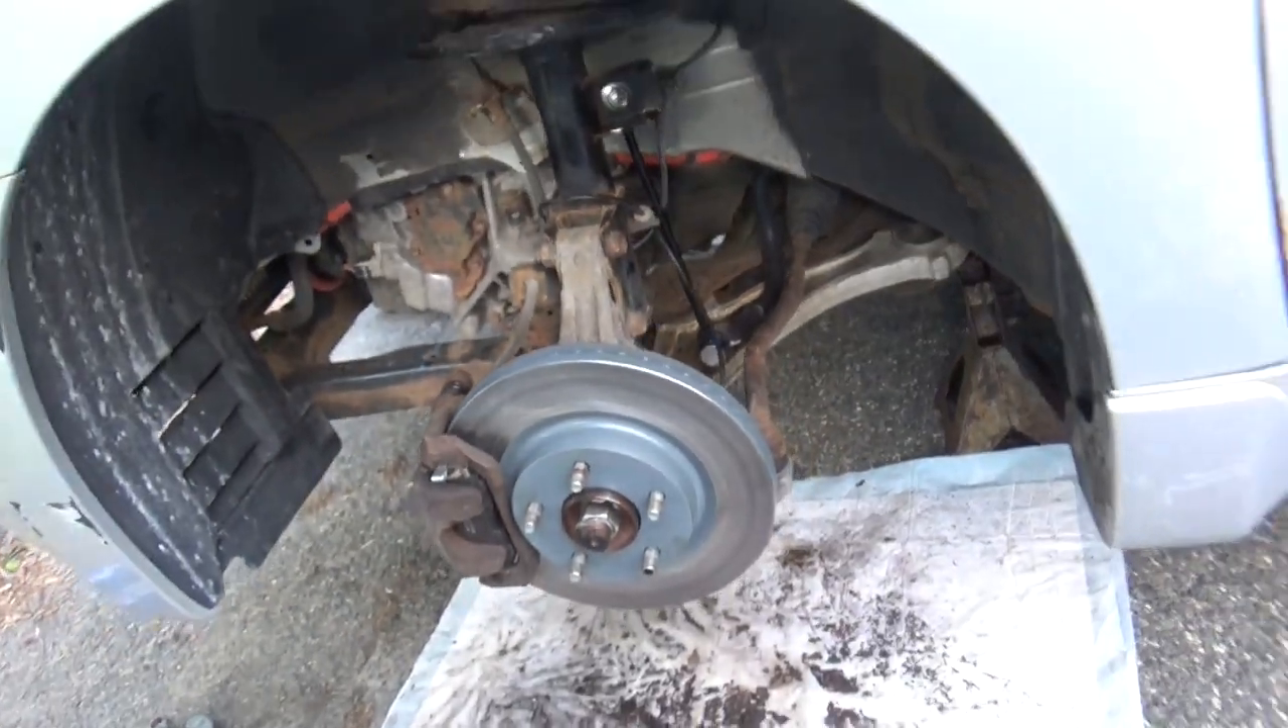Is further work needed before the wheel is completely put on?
Yes.